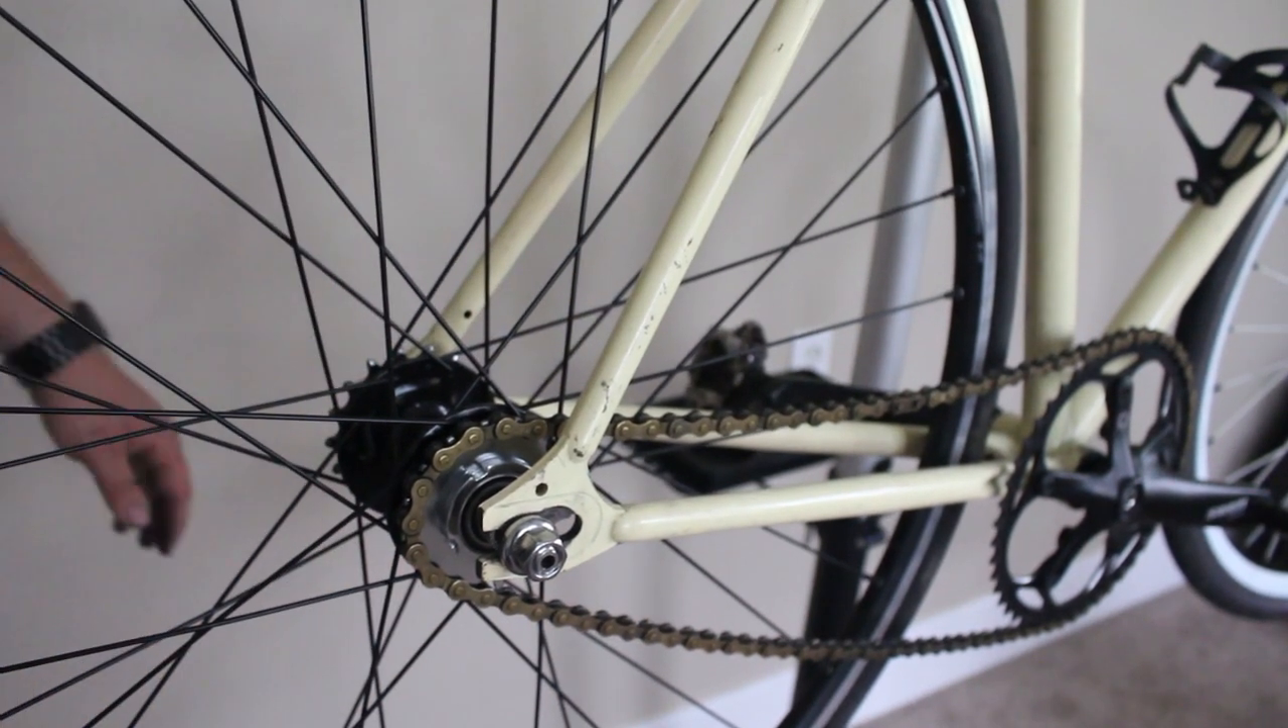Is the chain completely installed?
Yes.